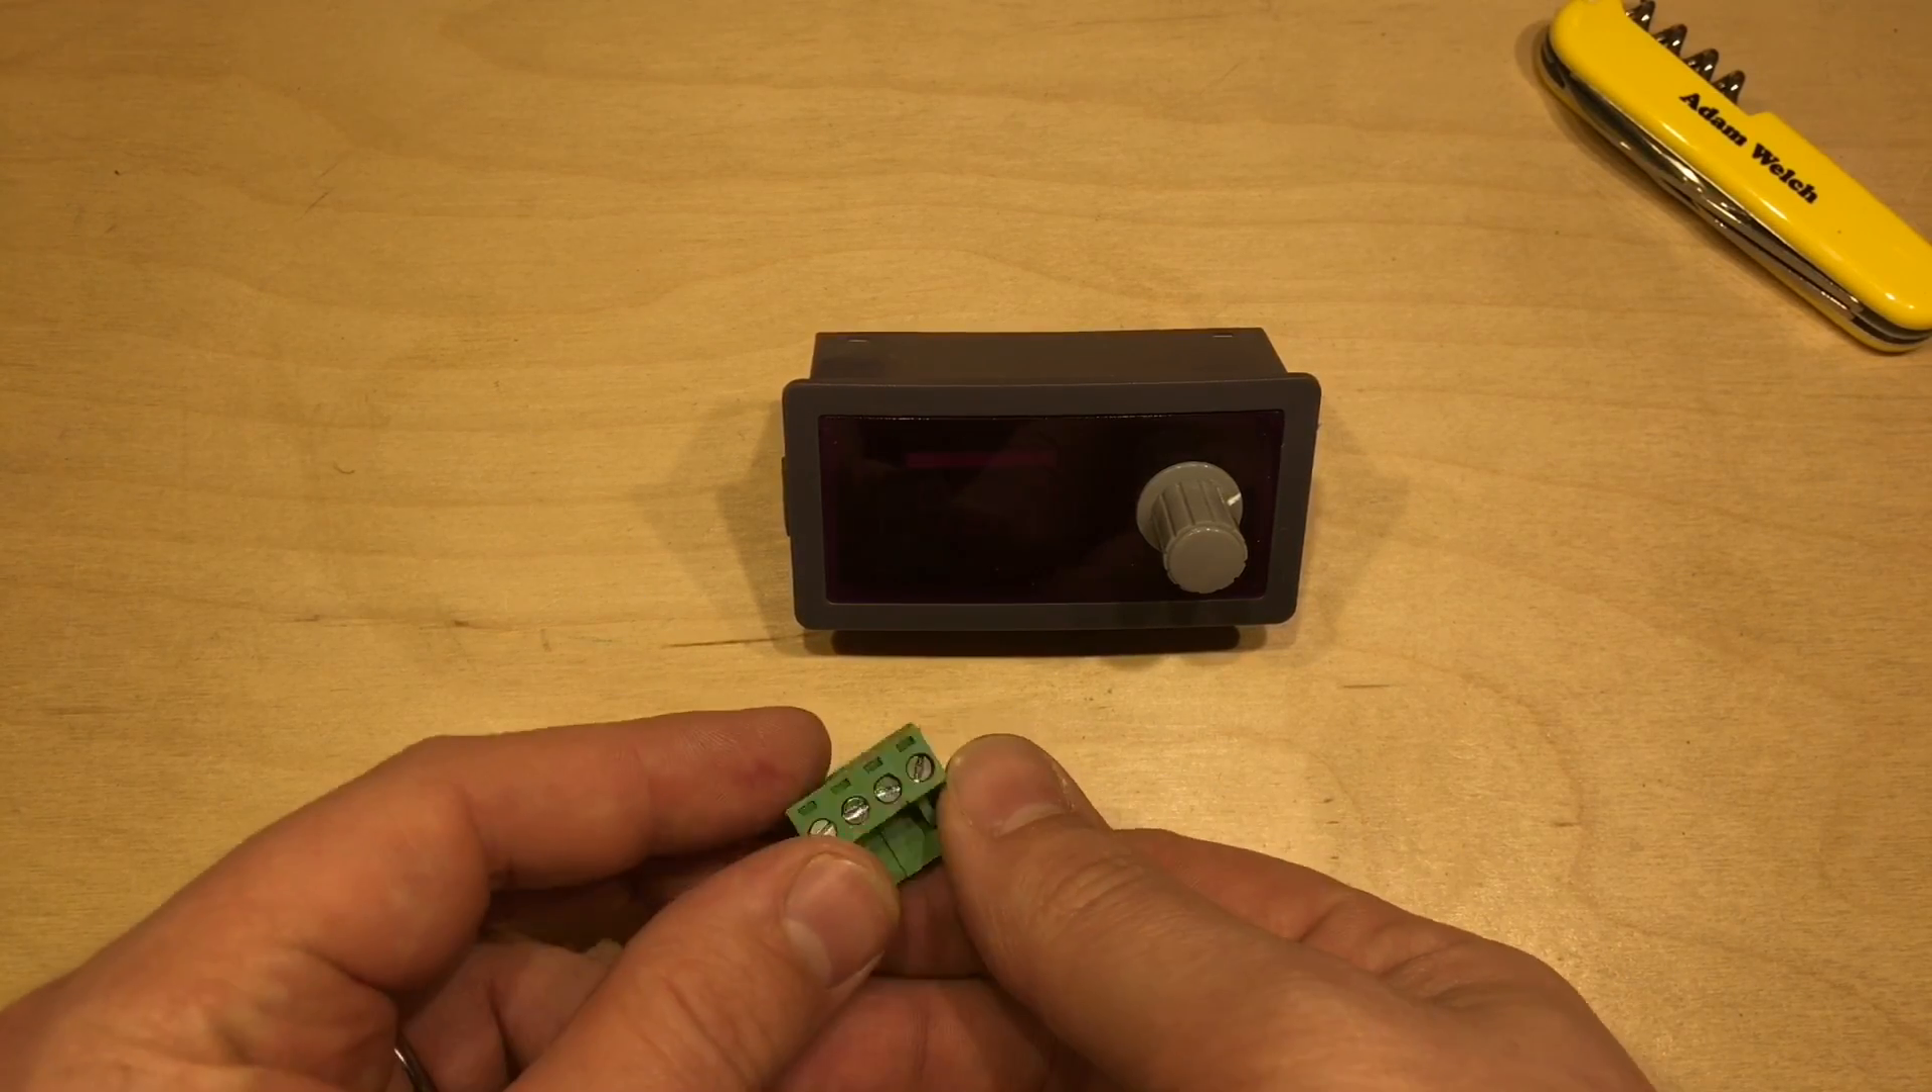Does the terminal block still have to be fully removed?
No.